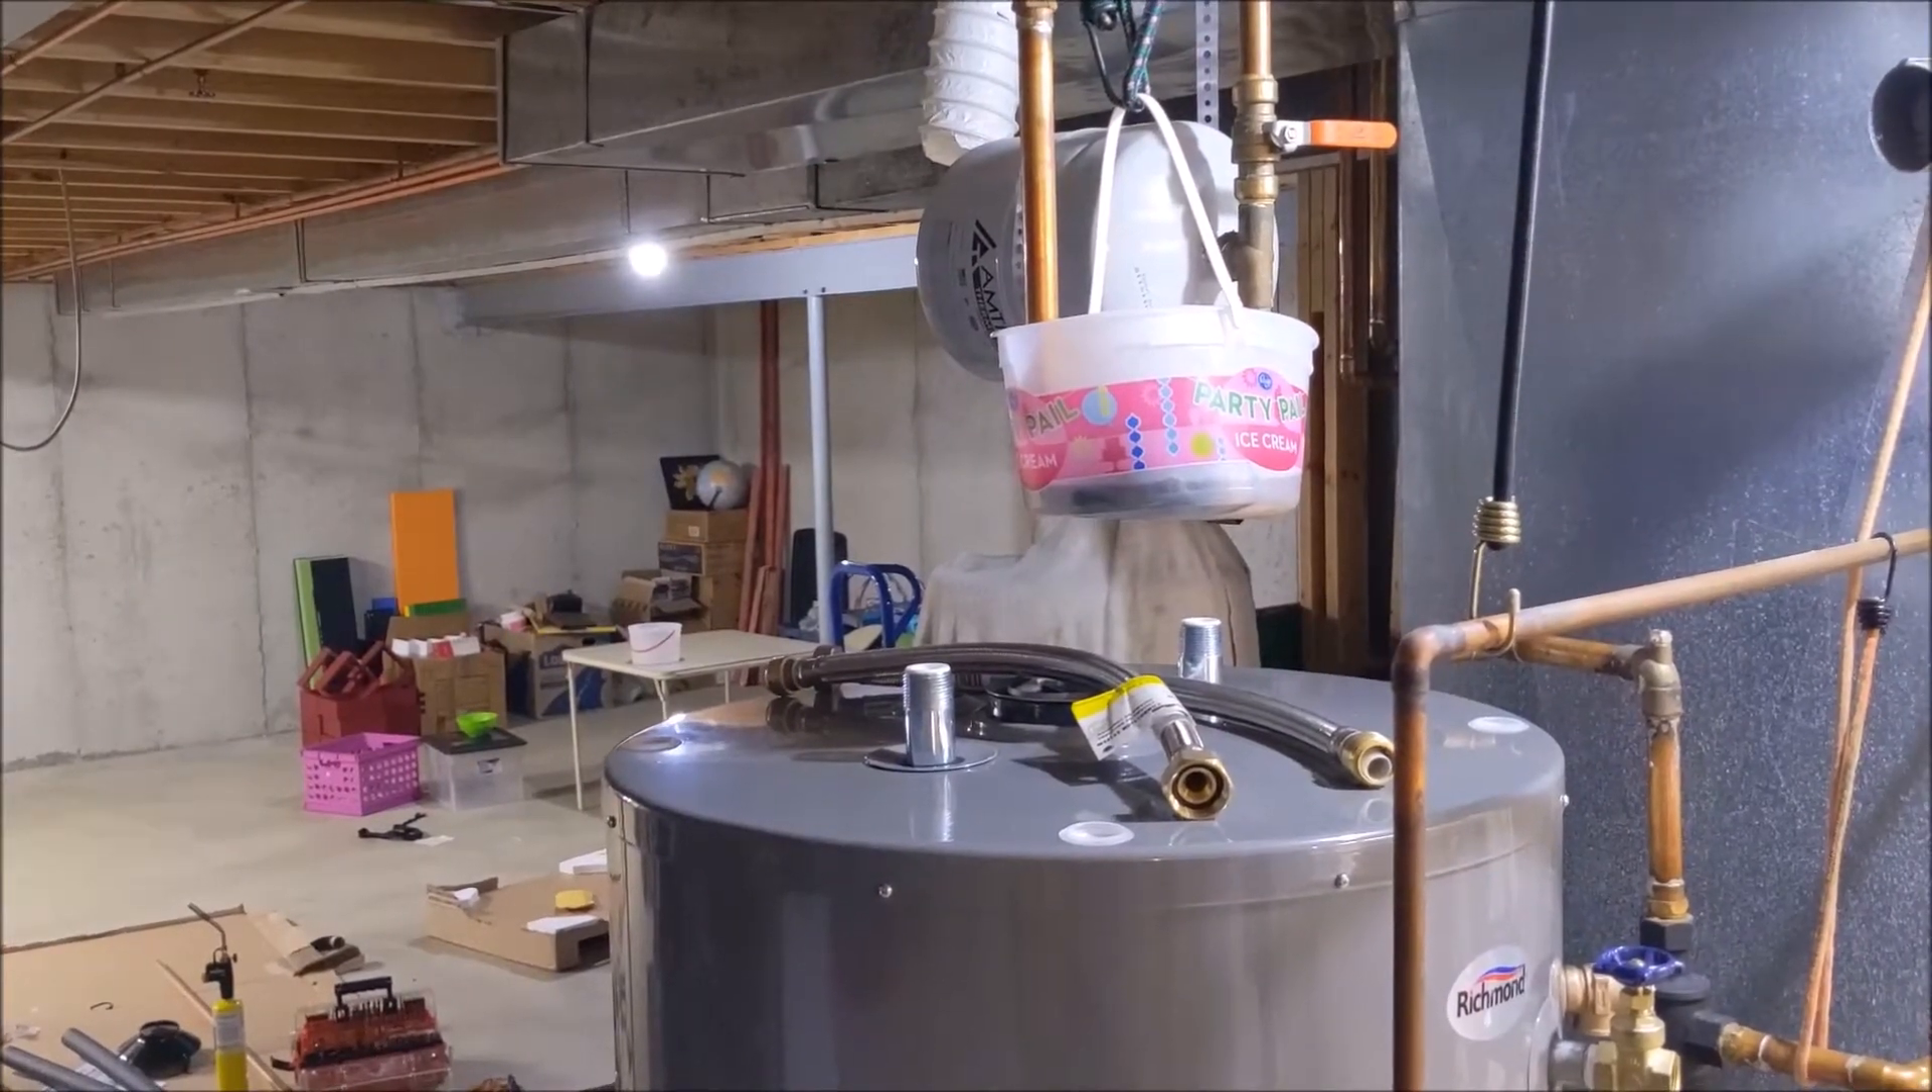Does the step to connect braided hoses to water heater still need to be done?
Yes.